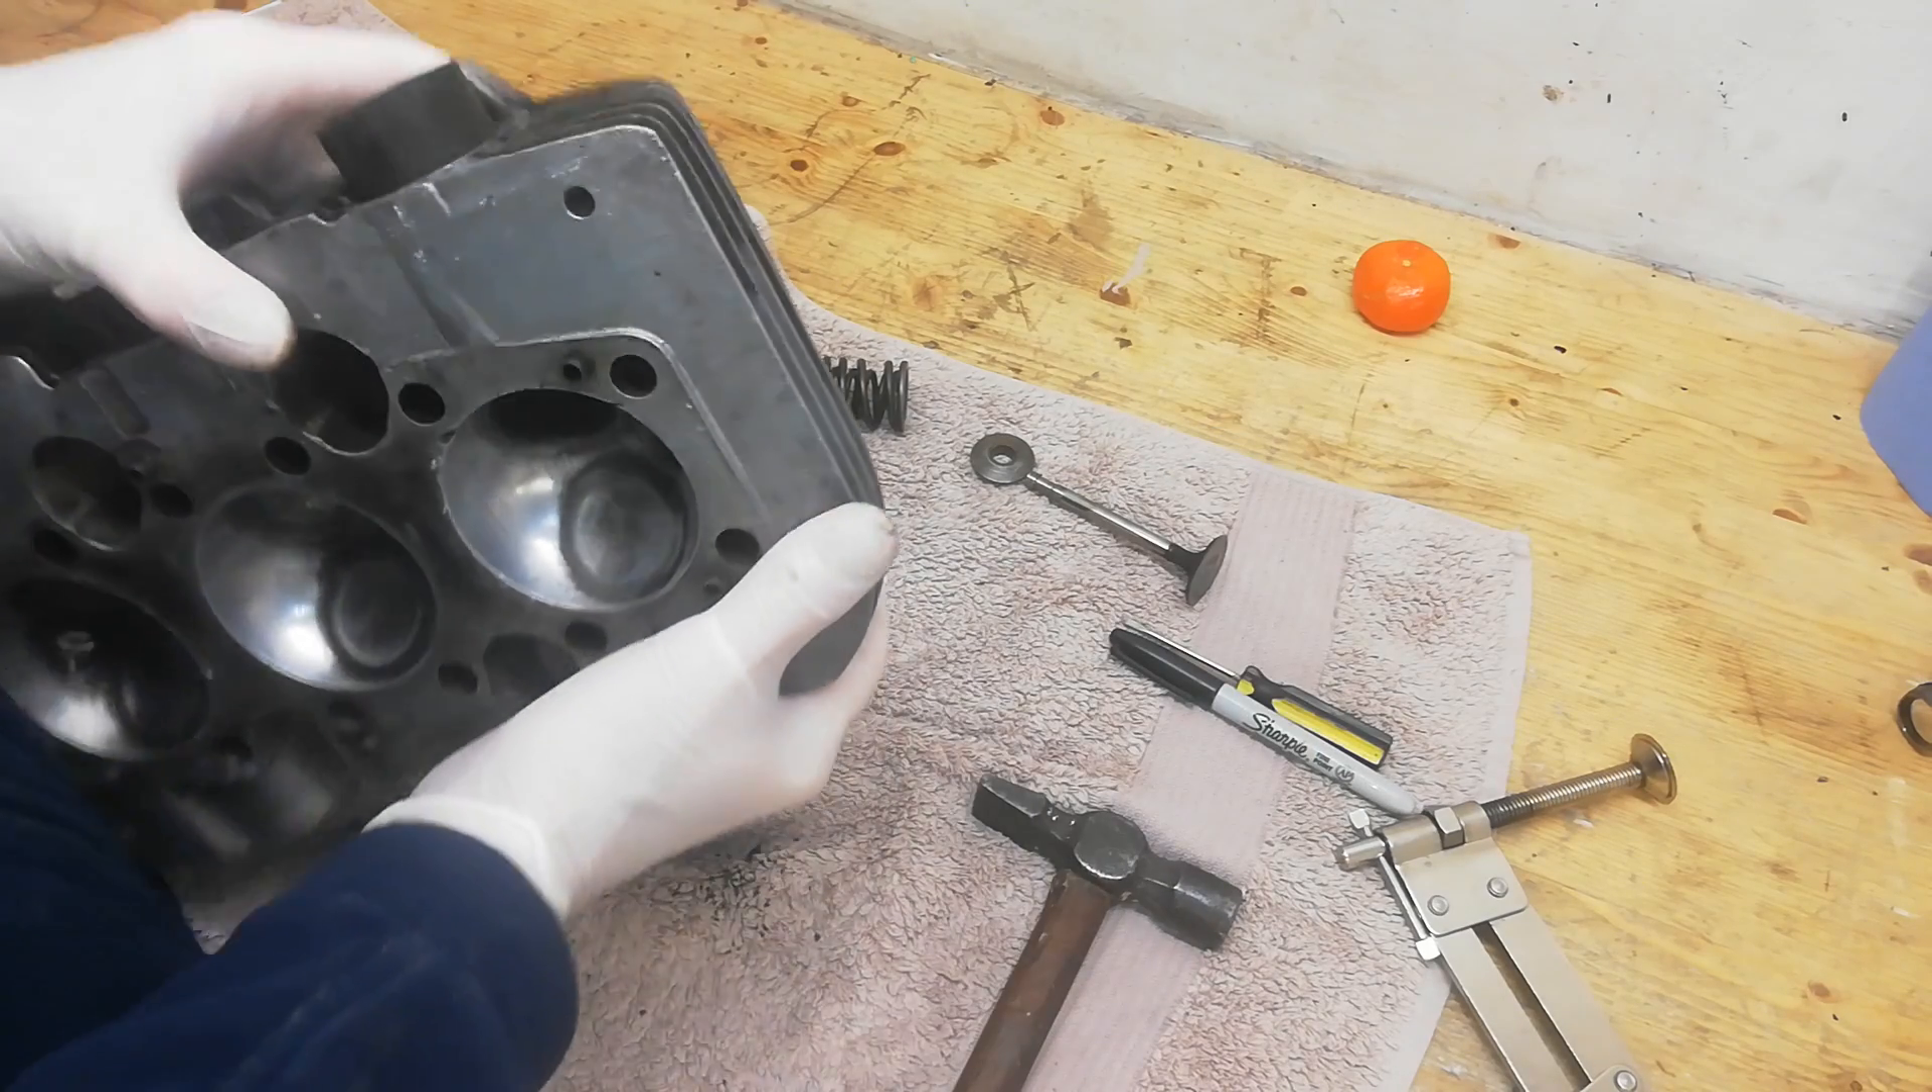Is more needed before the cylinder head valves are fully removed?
Yes.